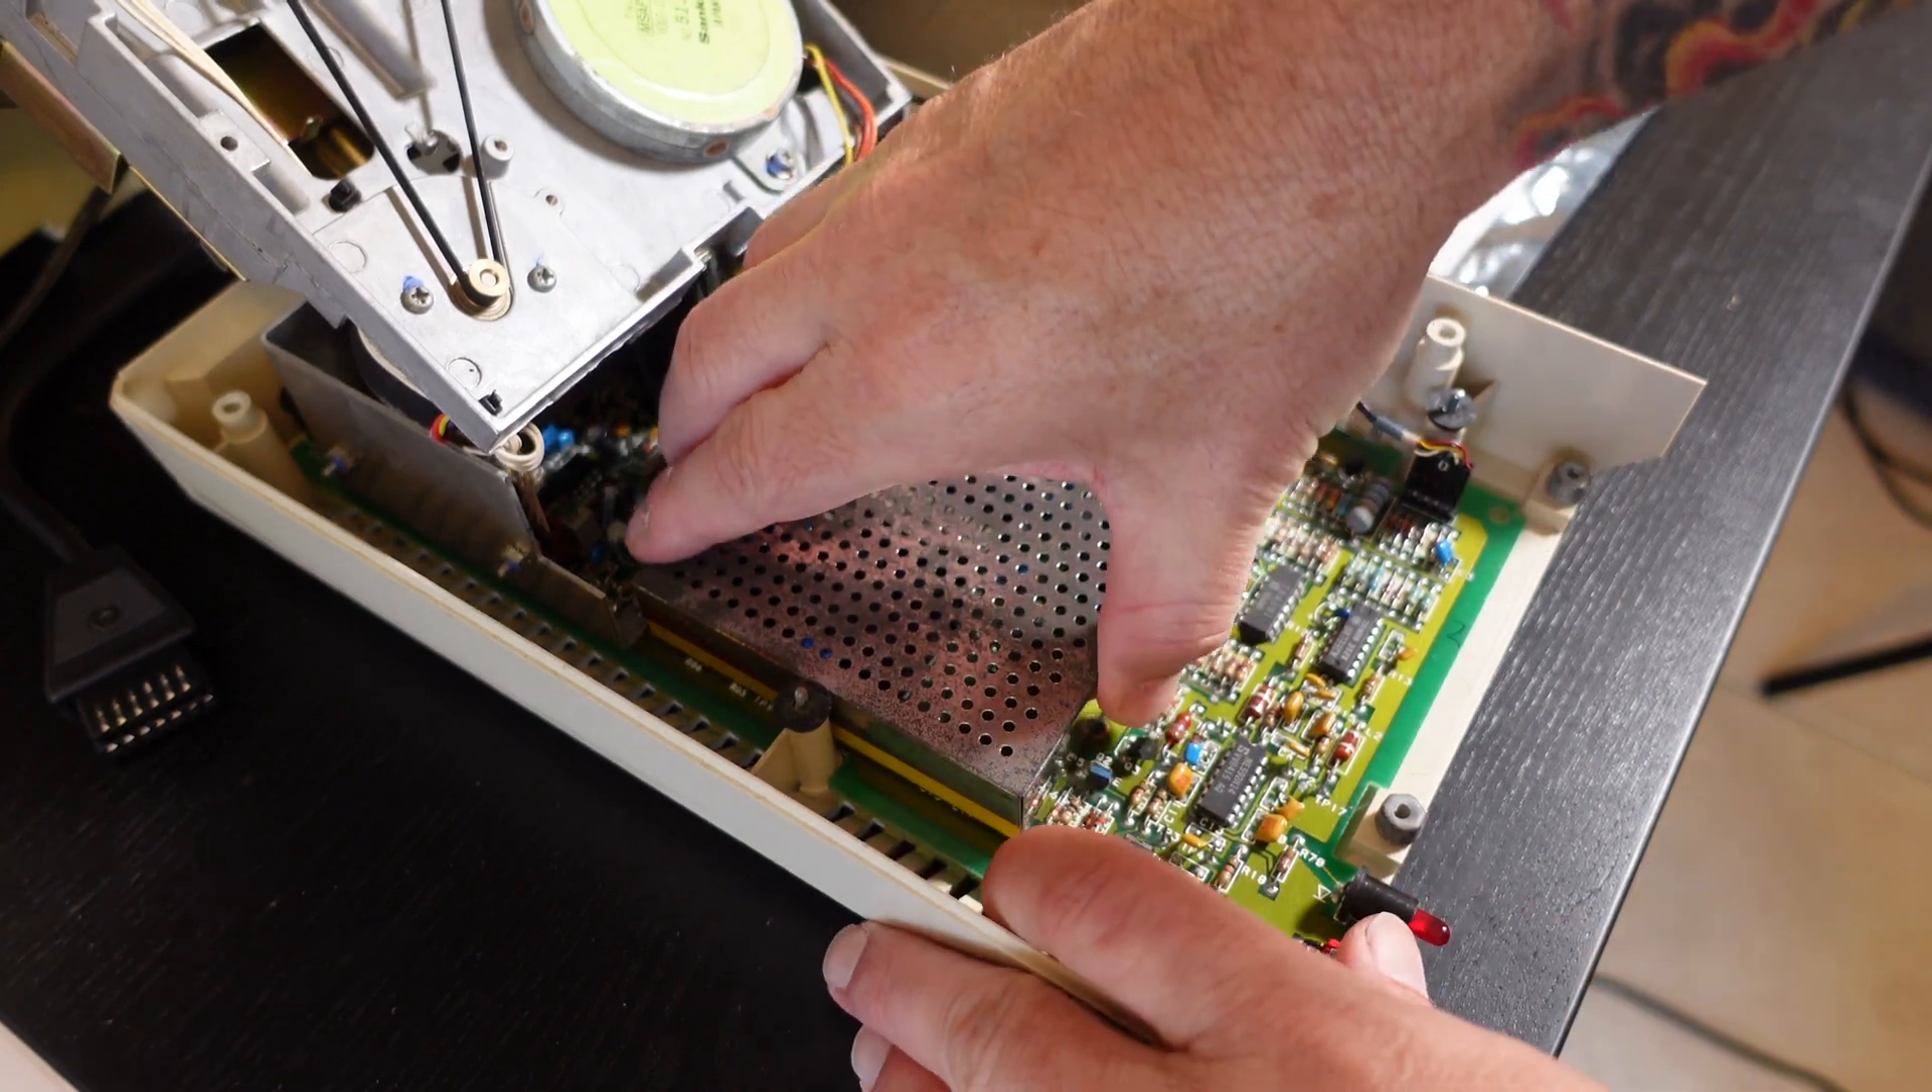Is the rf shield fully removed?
No.